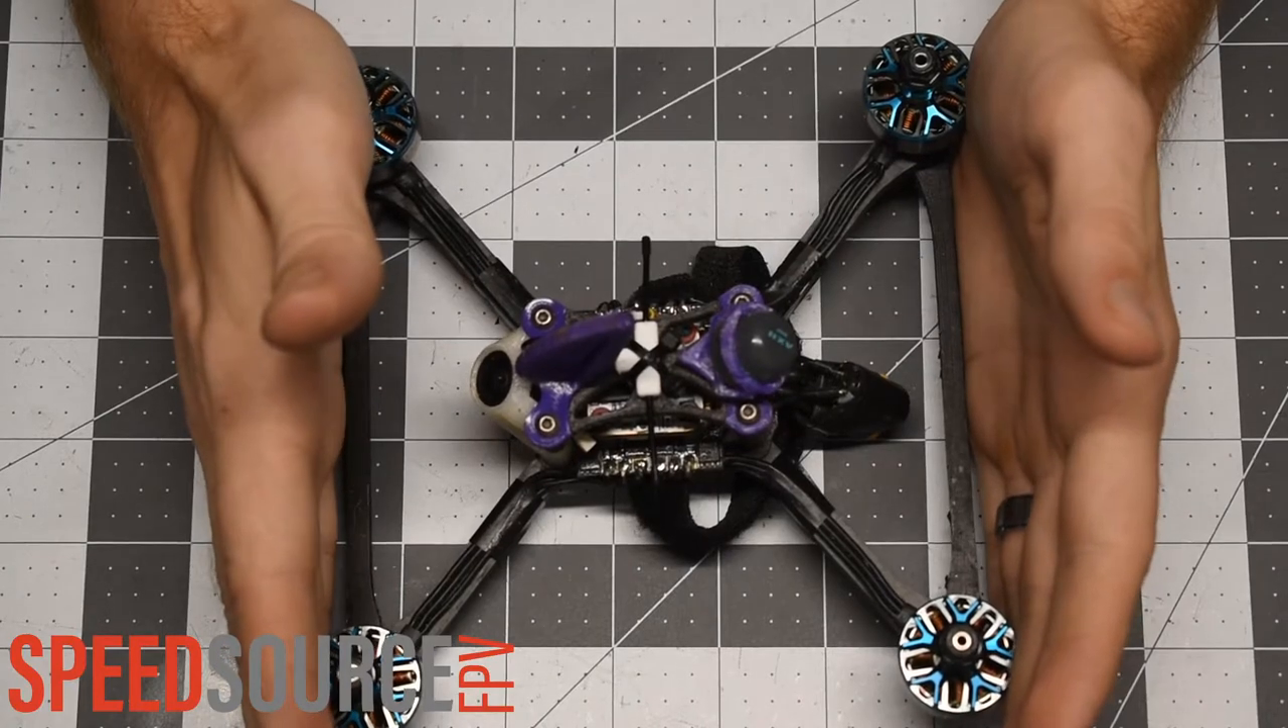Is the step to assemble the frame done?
Yes.